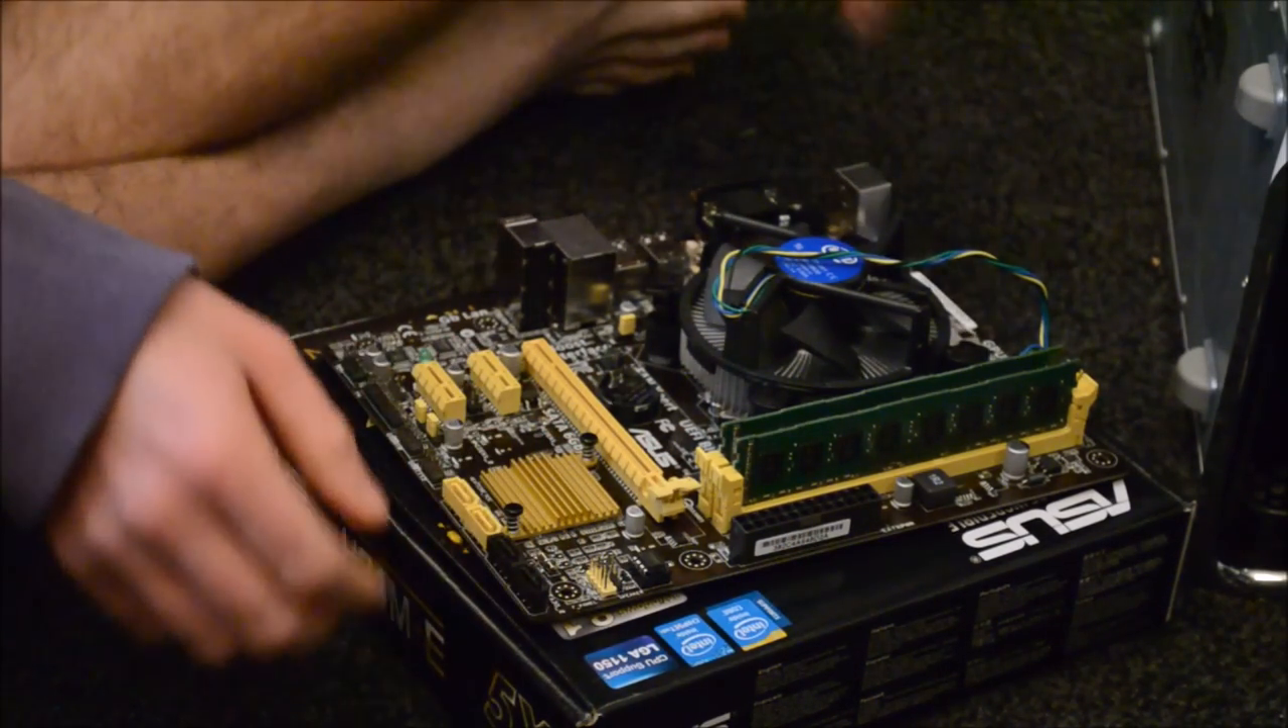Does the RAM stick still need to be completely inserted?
No.